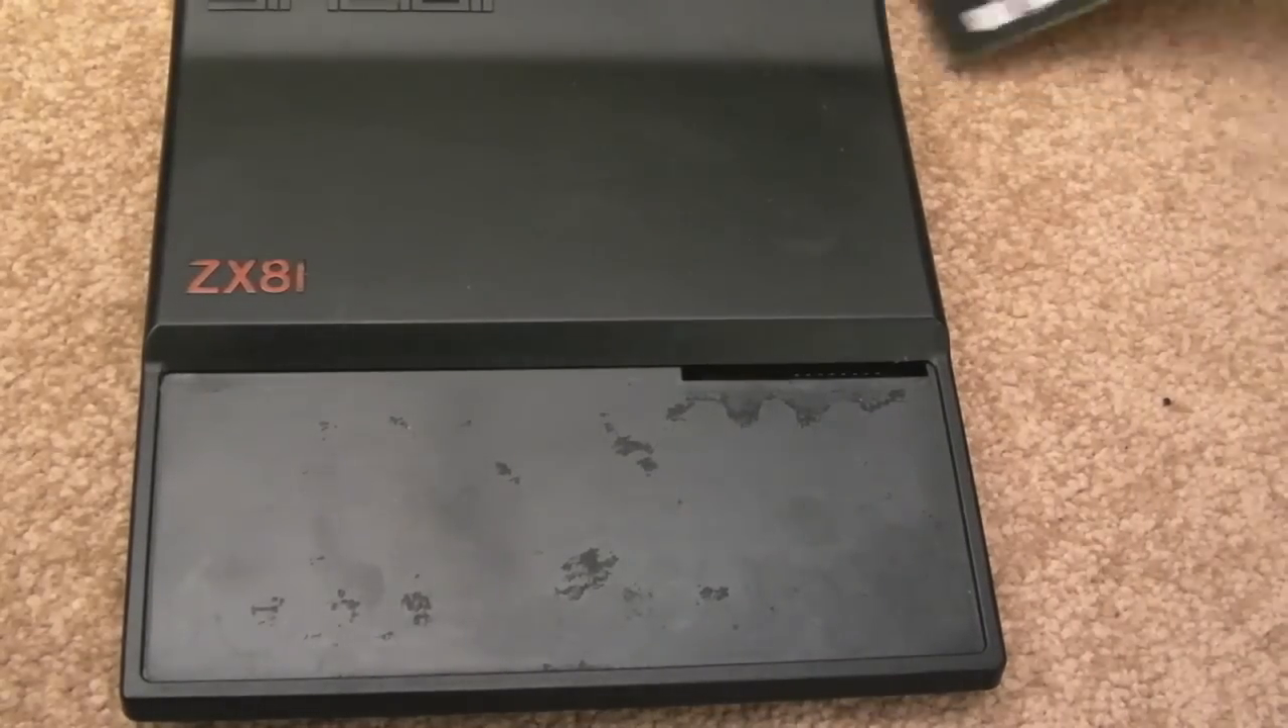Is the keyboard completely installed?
No.